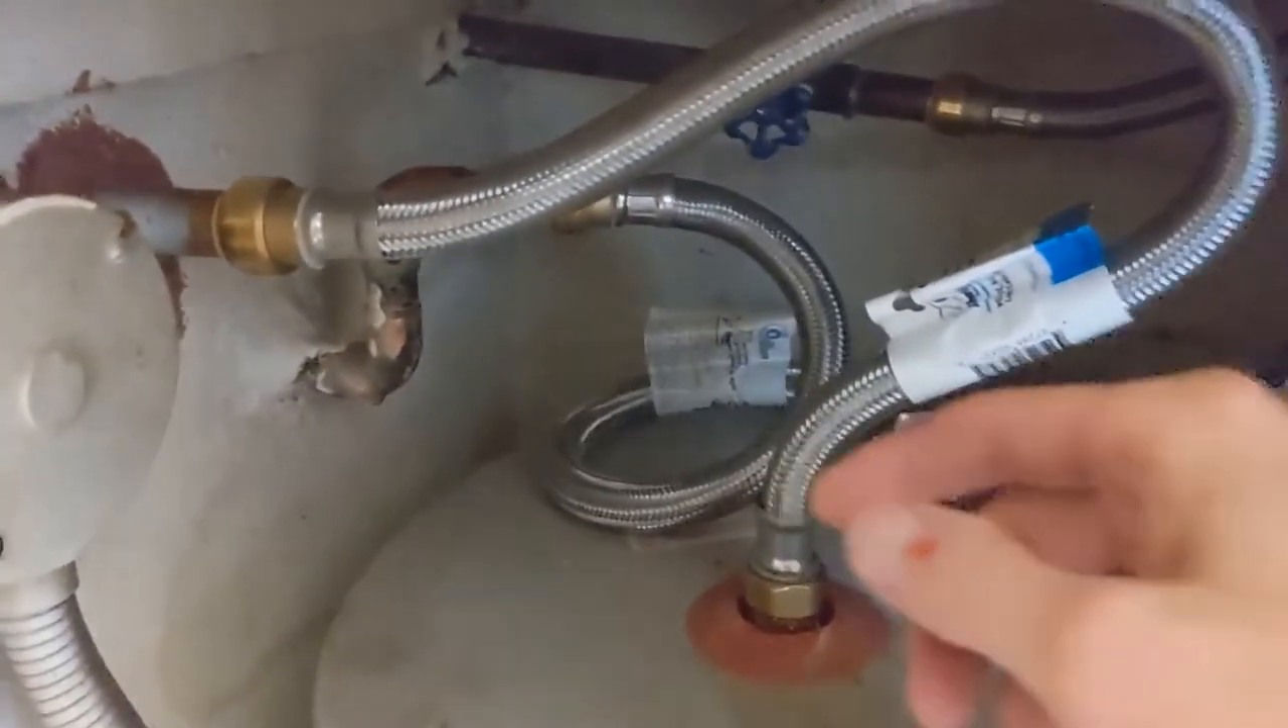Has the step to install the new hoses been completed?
Yes.